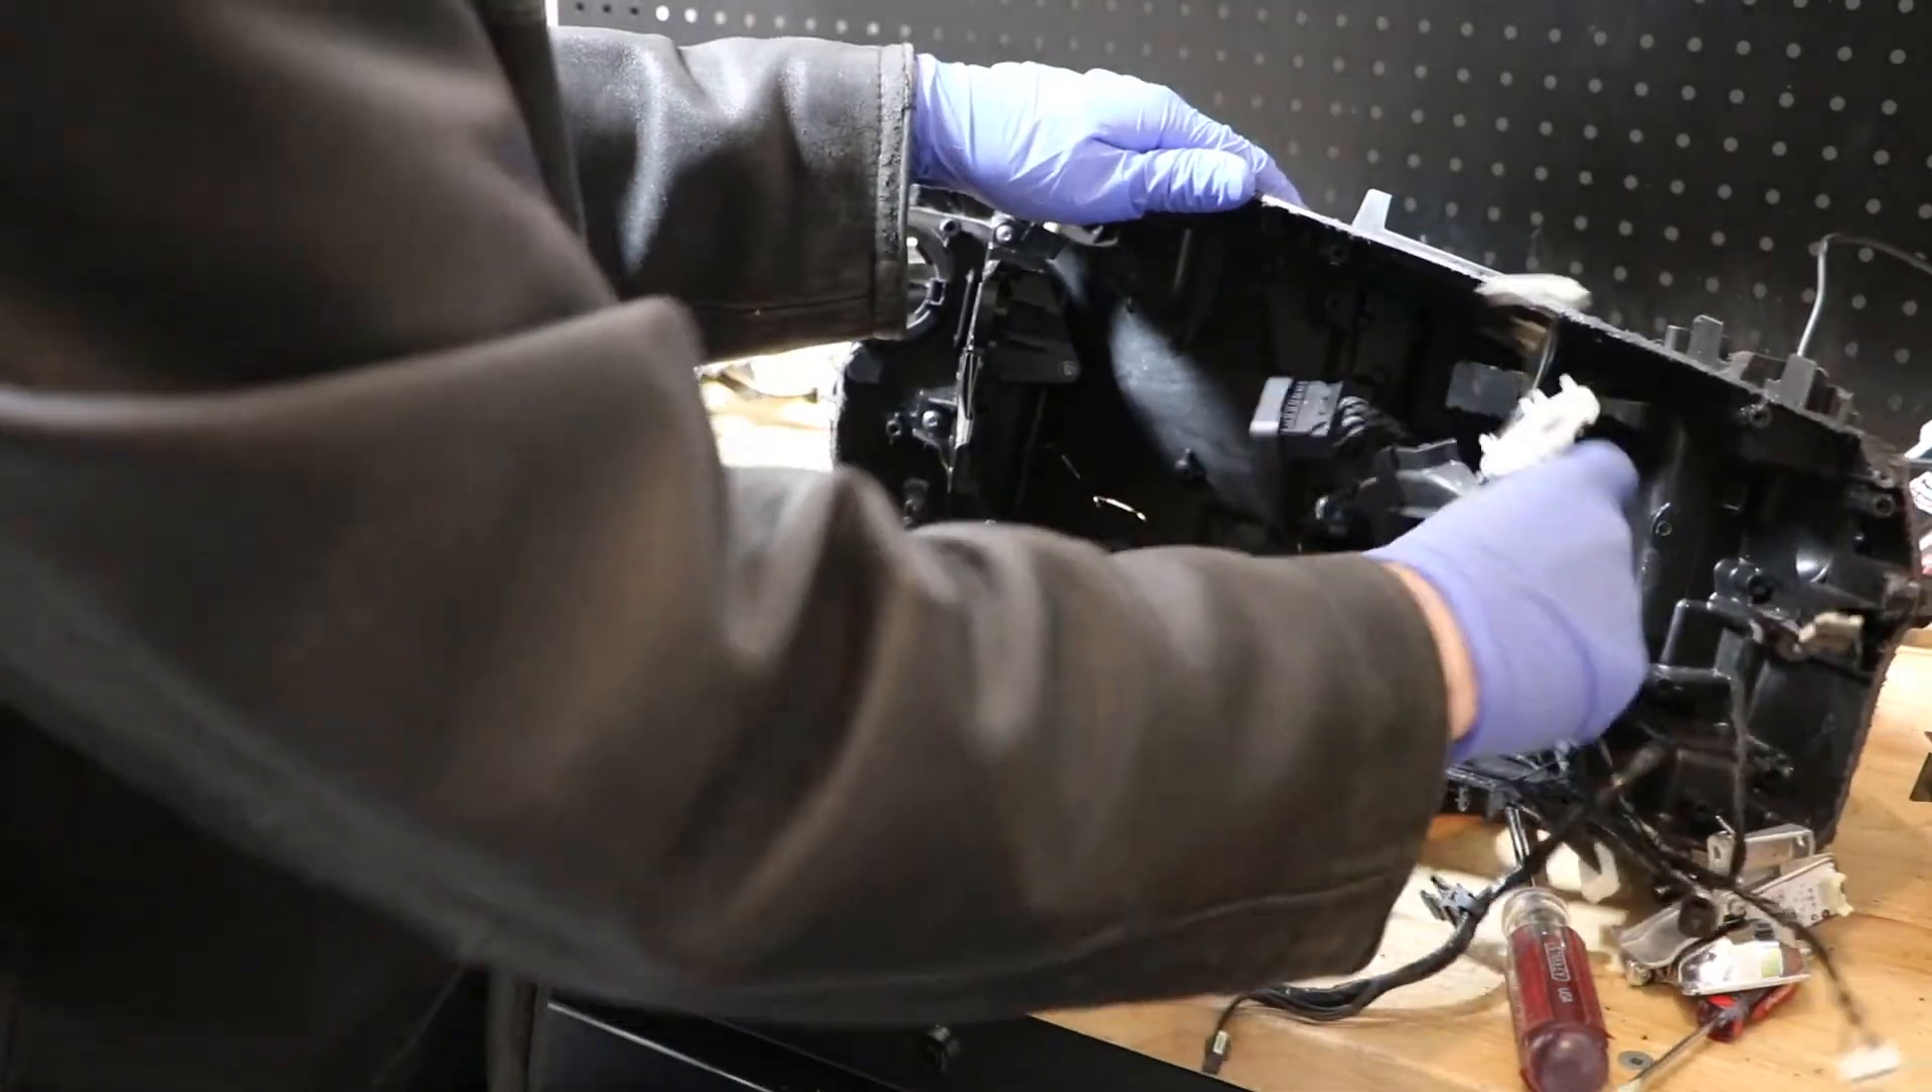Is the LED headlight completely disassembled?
No.